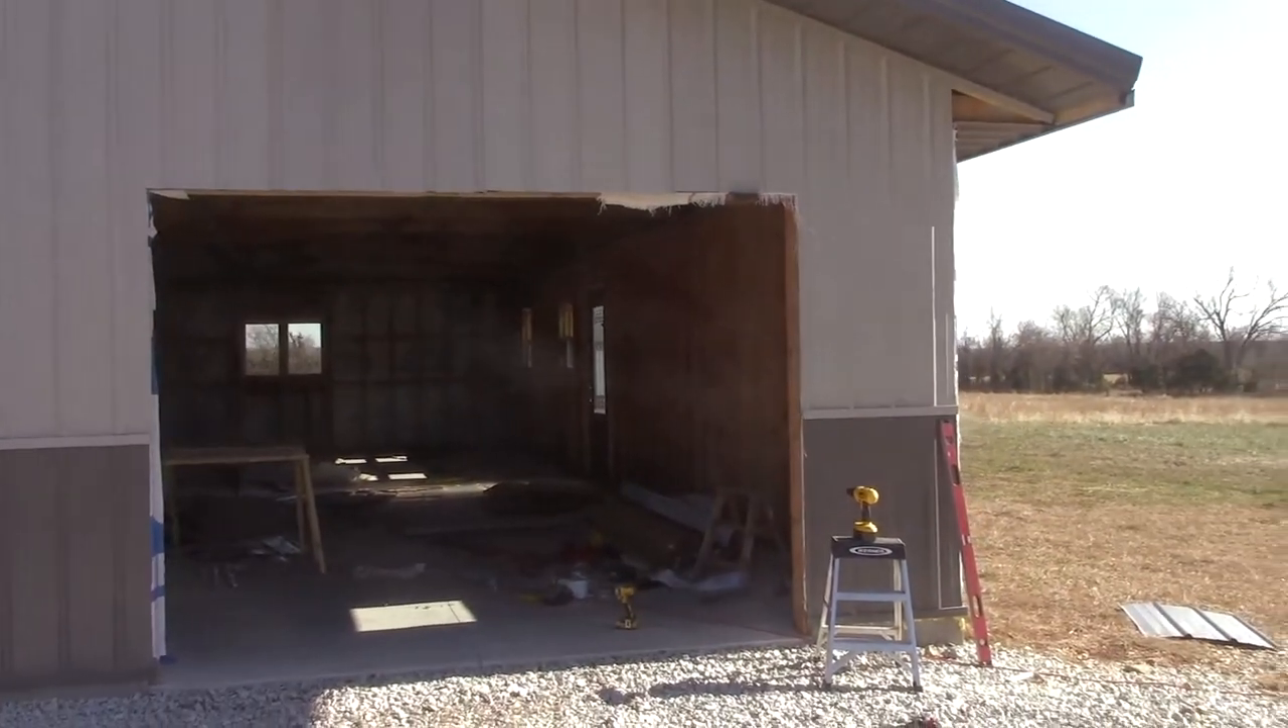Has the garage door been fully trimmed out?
No.